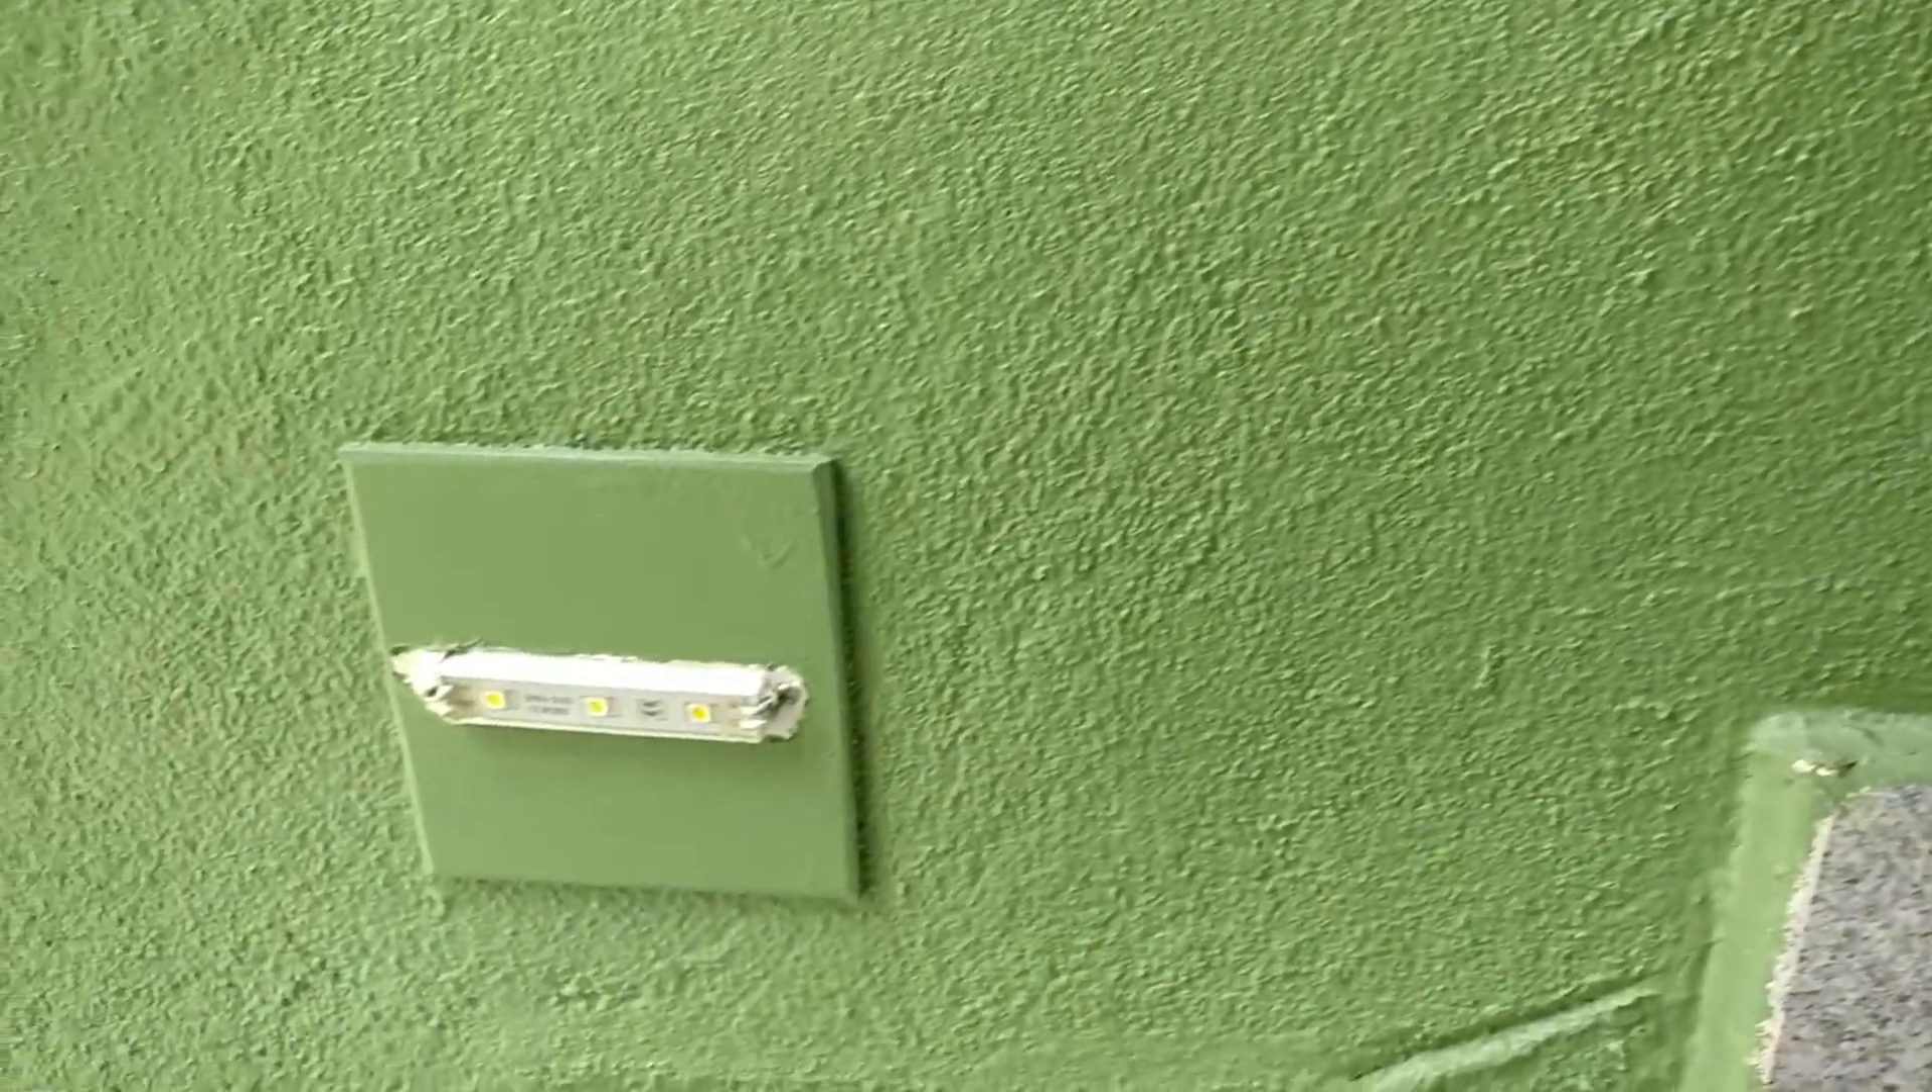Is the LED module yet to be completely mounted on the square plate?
No.